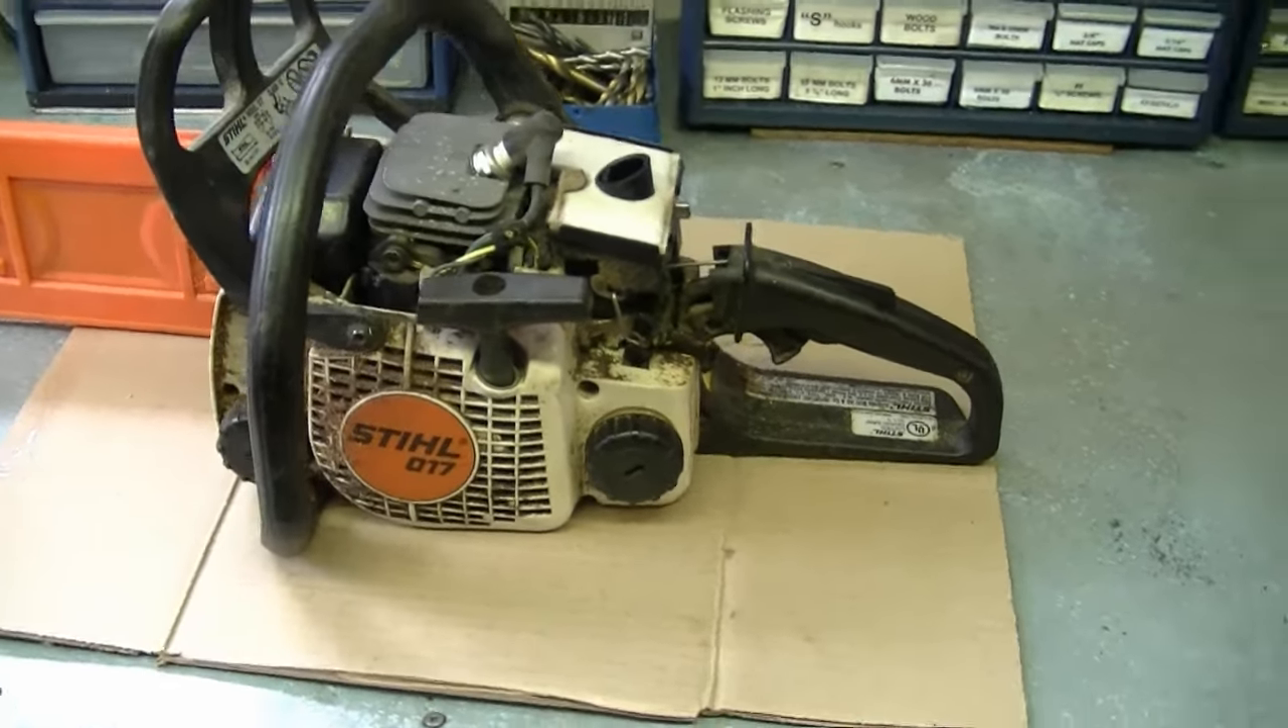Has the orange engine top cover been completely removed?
Yes.